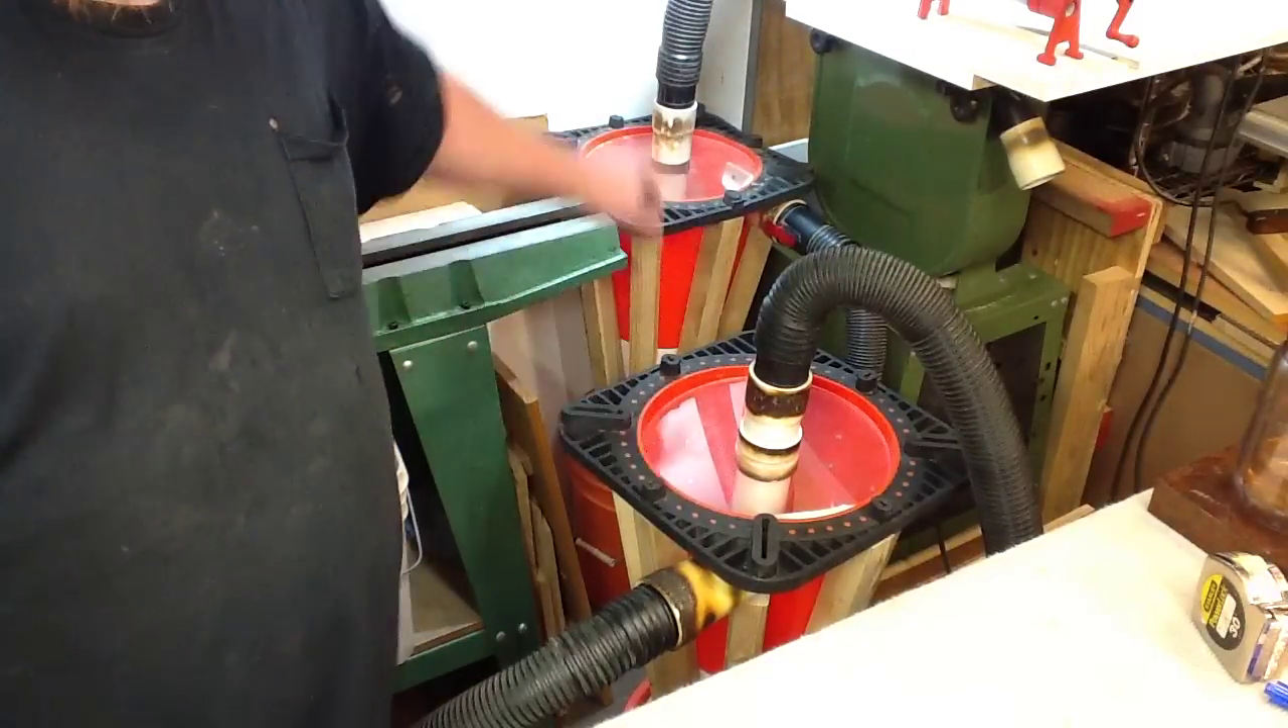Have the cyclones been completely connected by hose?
Yes.